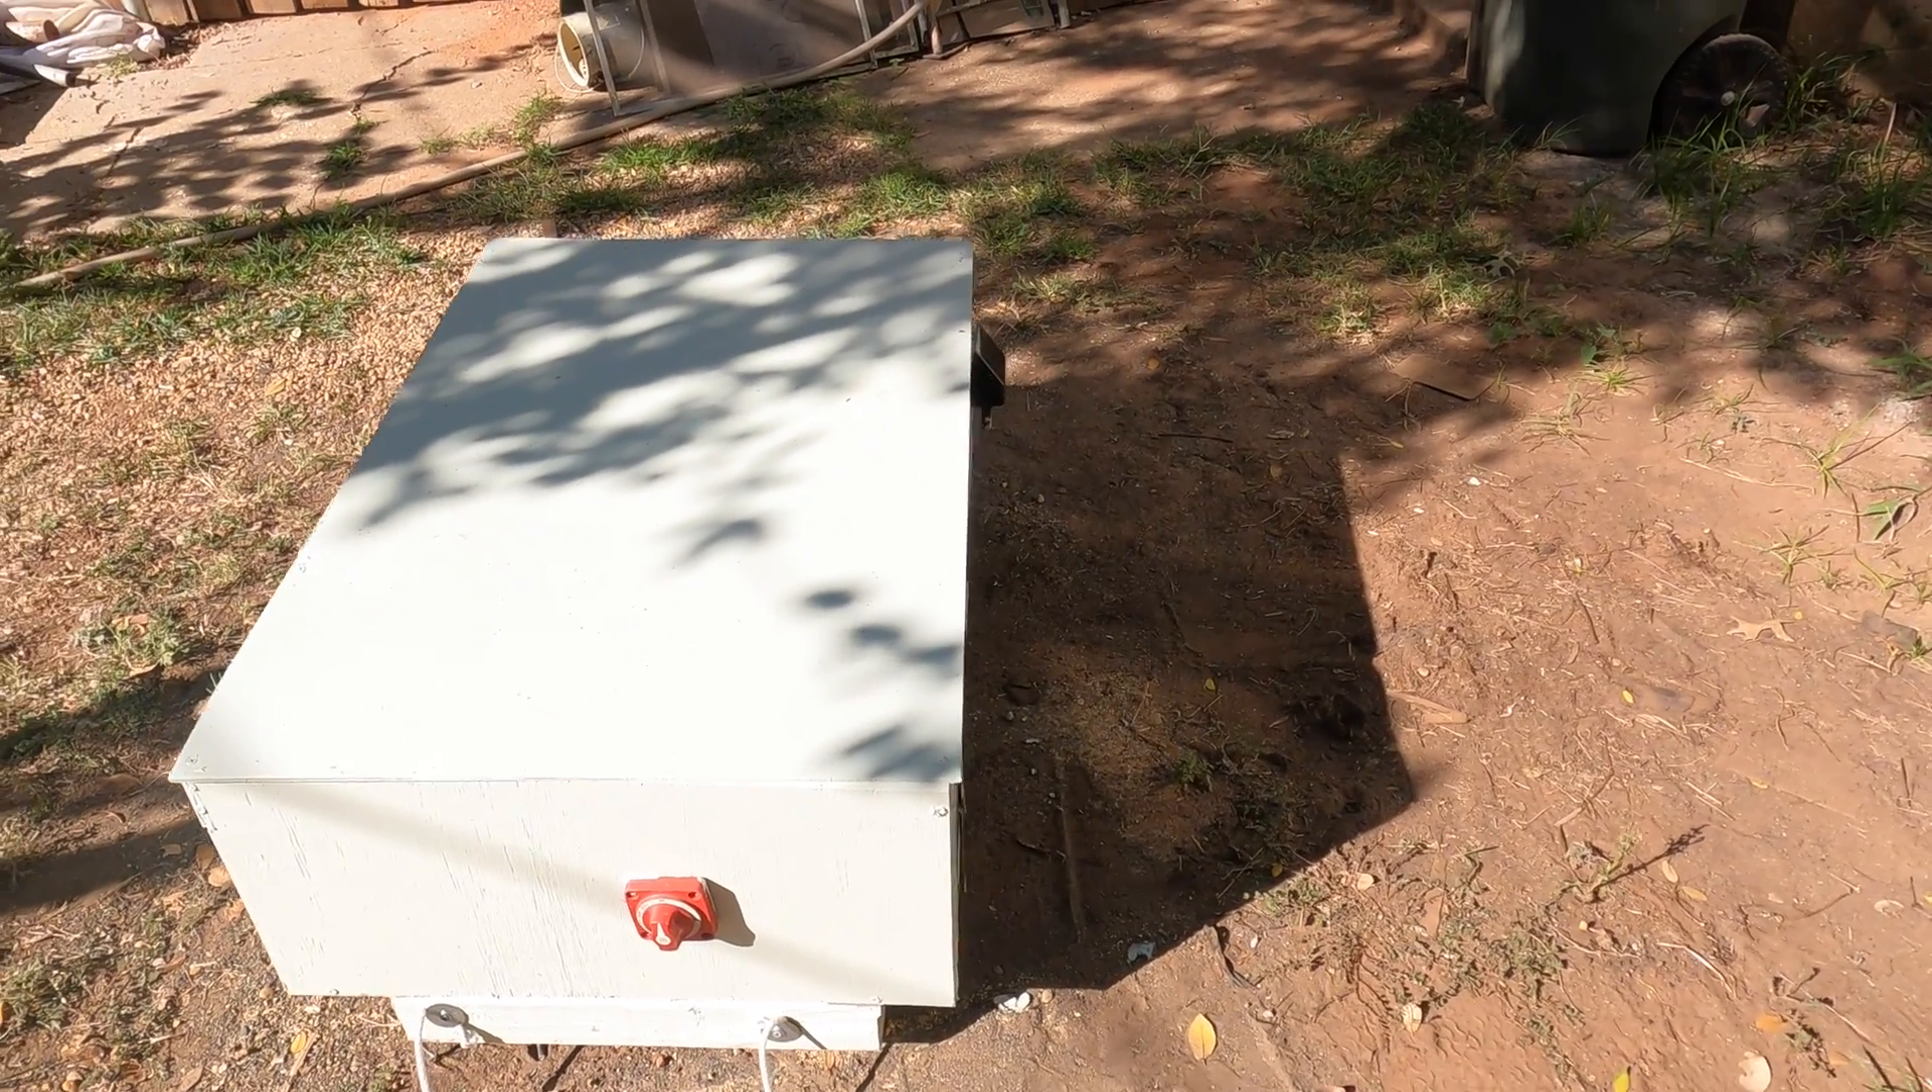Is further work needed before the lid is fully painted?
No.